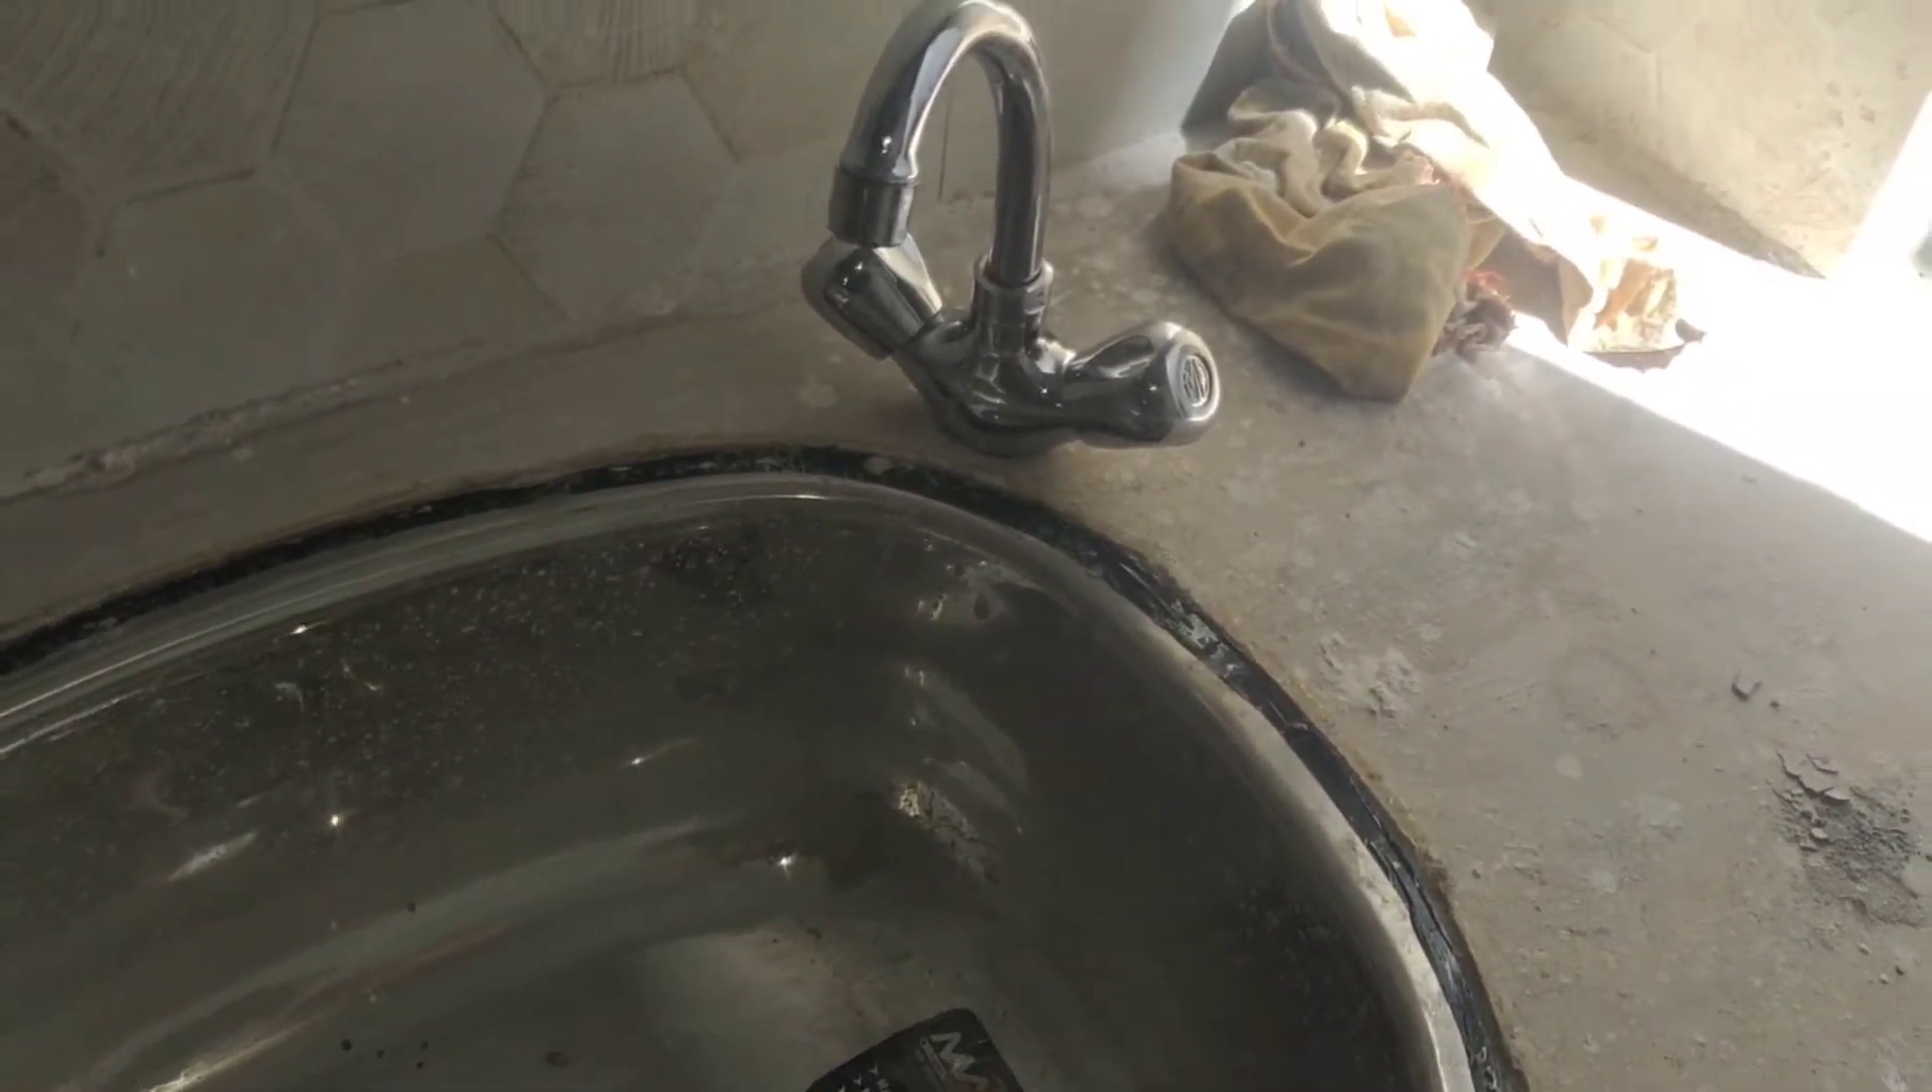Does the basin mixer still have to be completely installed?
No.